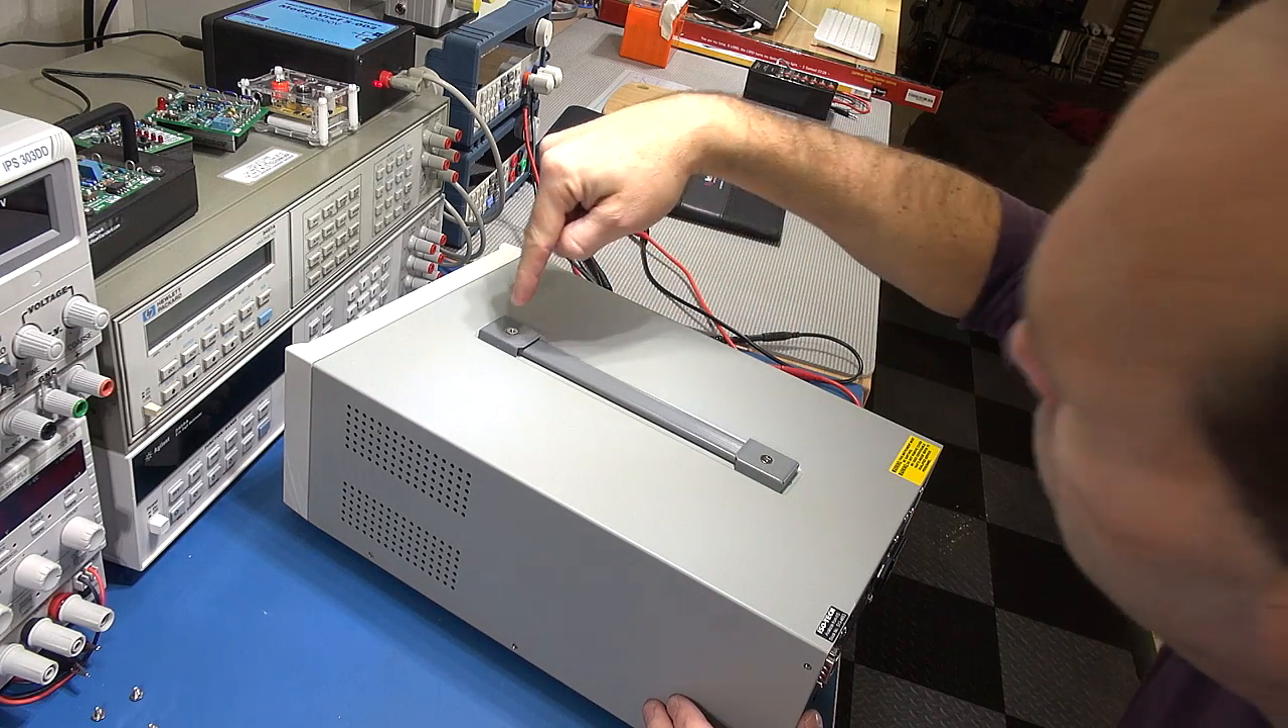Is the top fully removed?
No.